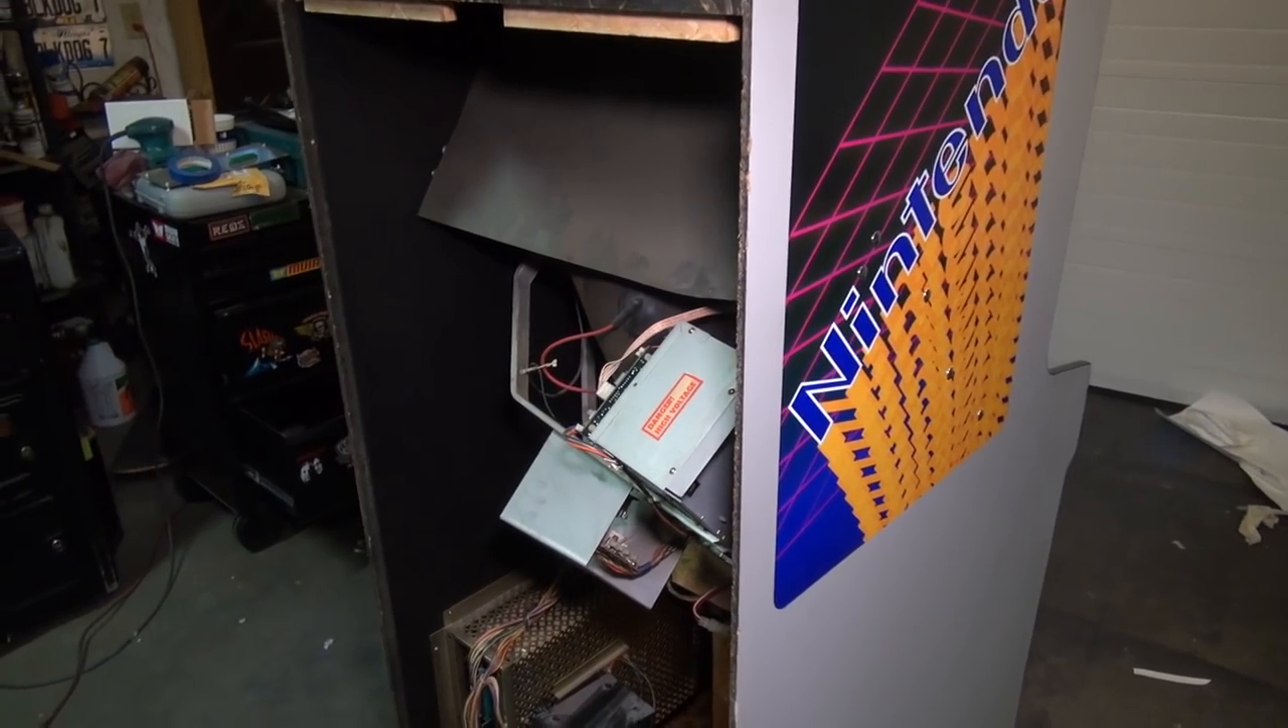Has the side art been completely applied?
Yes.